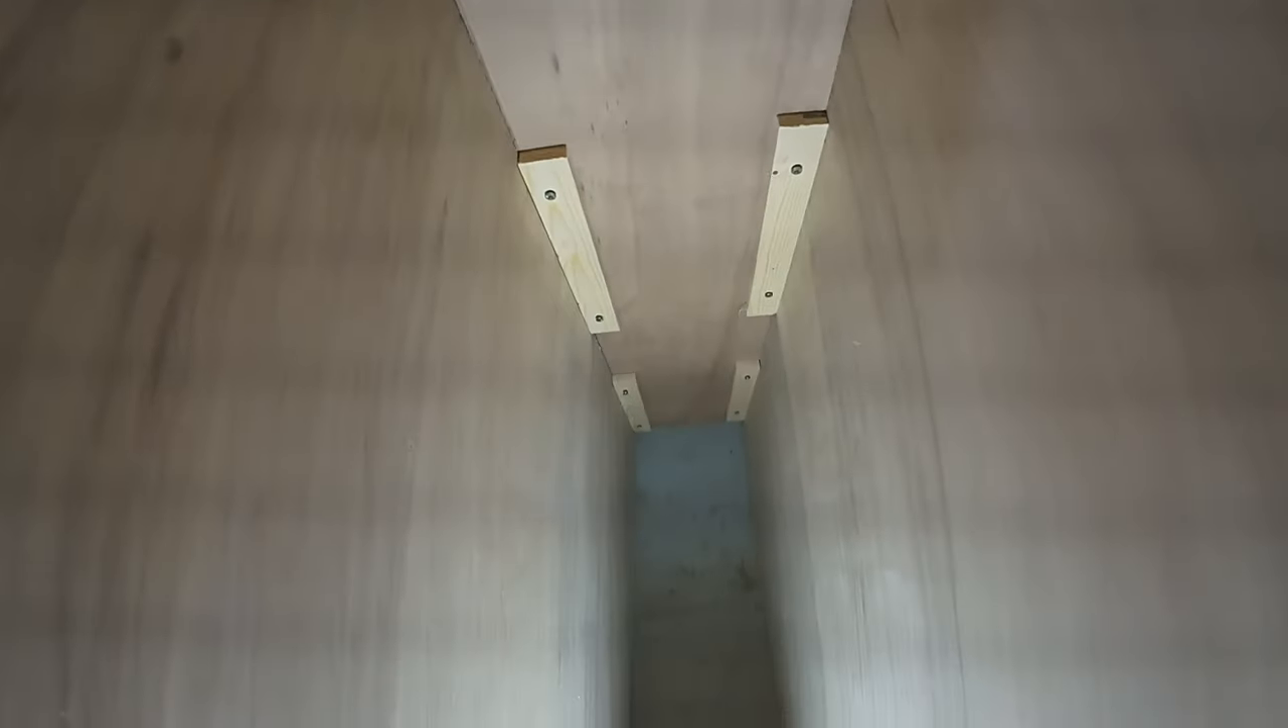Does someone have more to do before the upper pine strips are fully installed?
No.